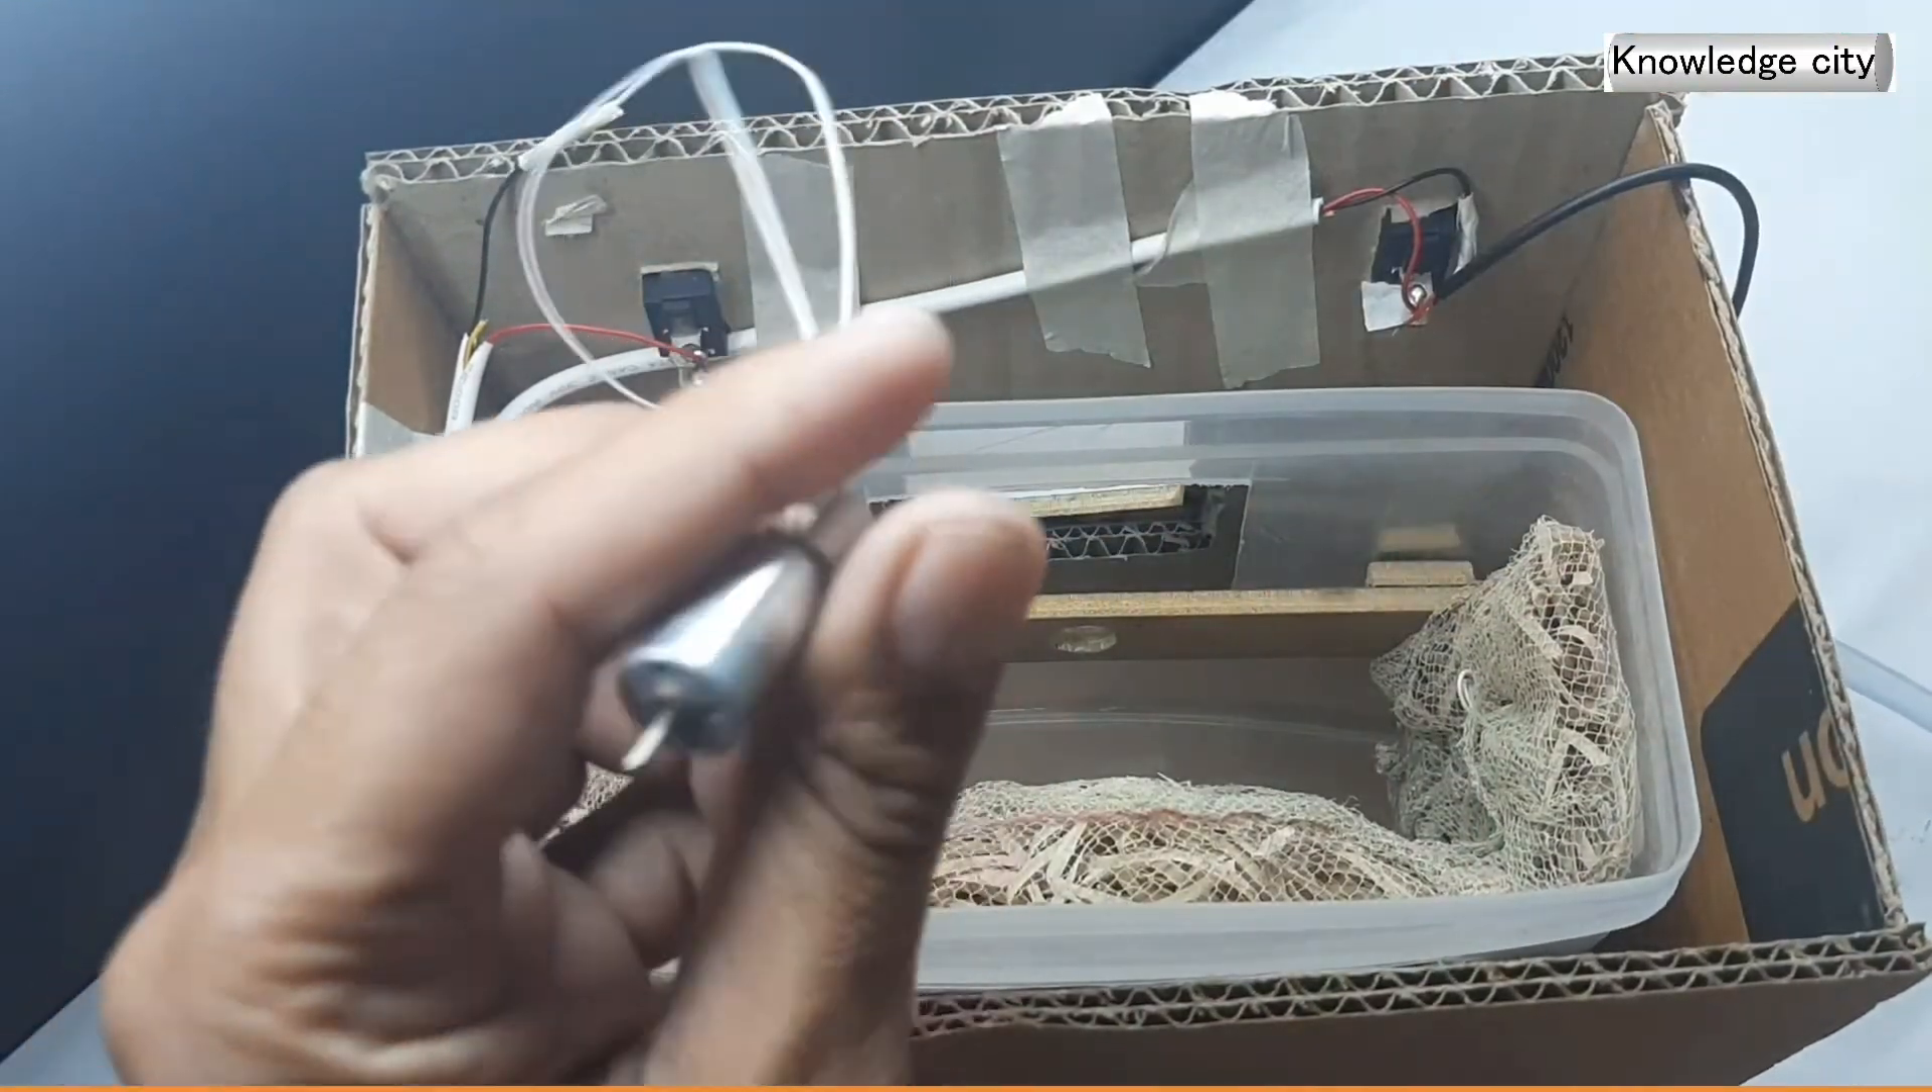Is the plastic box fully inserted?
Yes.